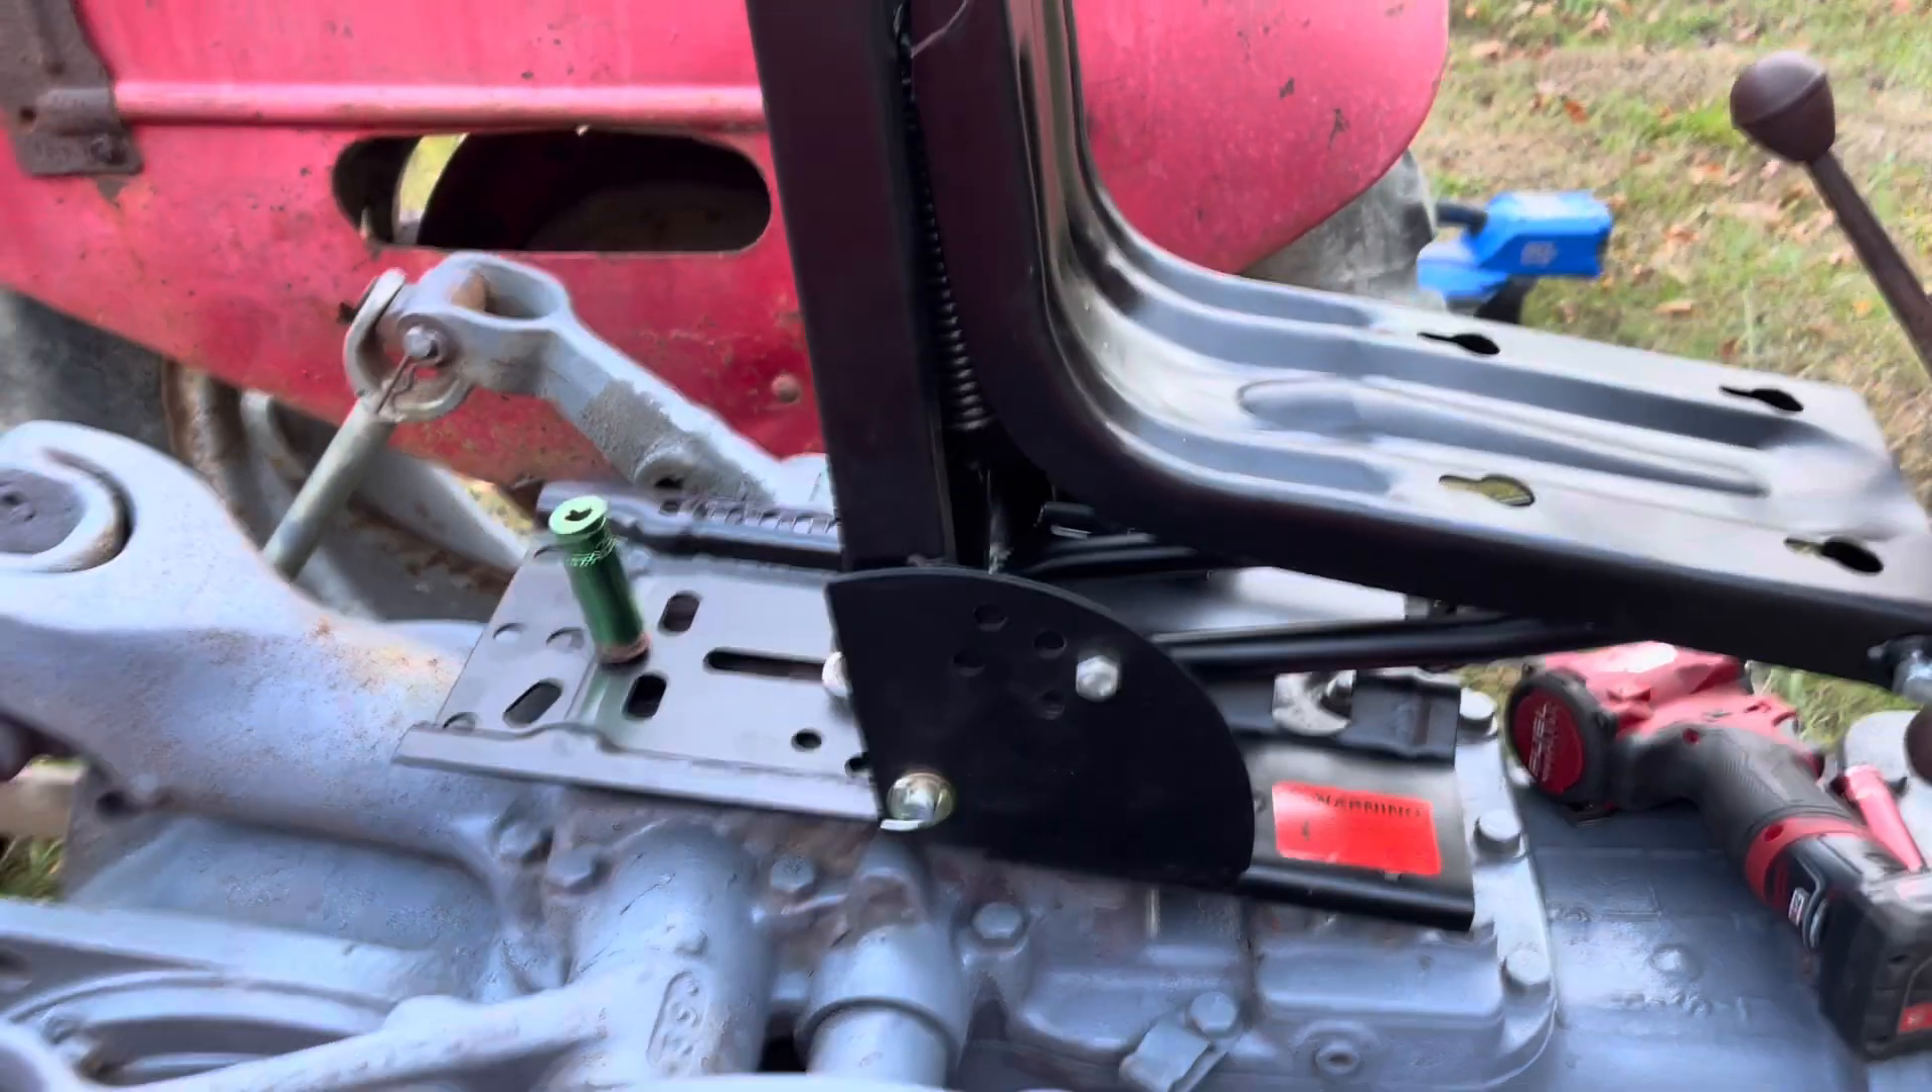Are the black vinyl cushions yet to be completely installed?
Yes.